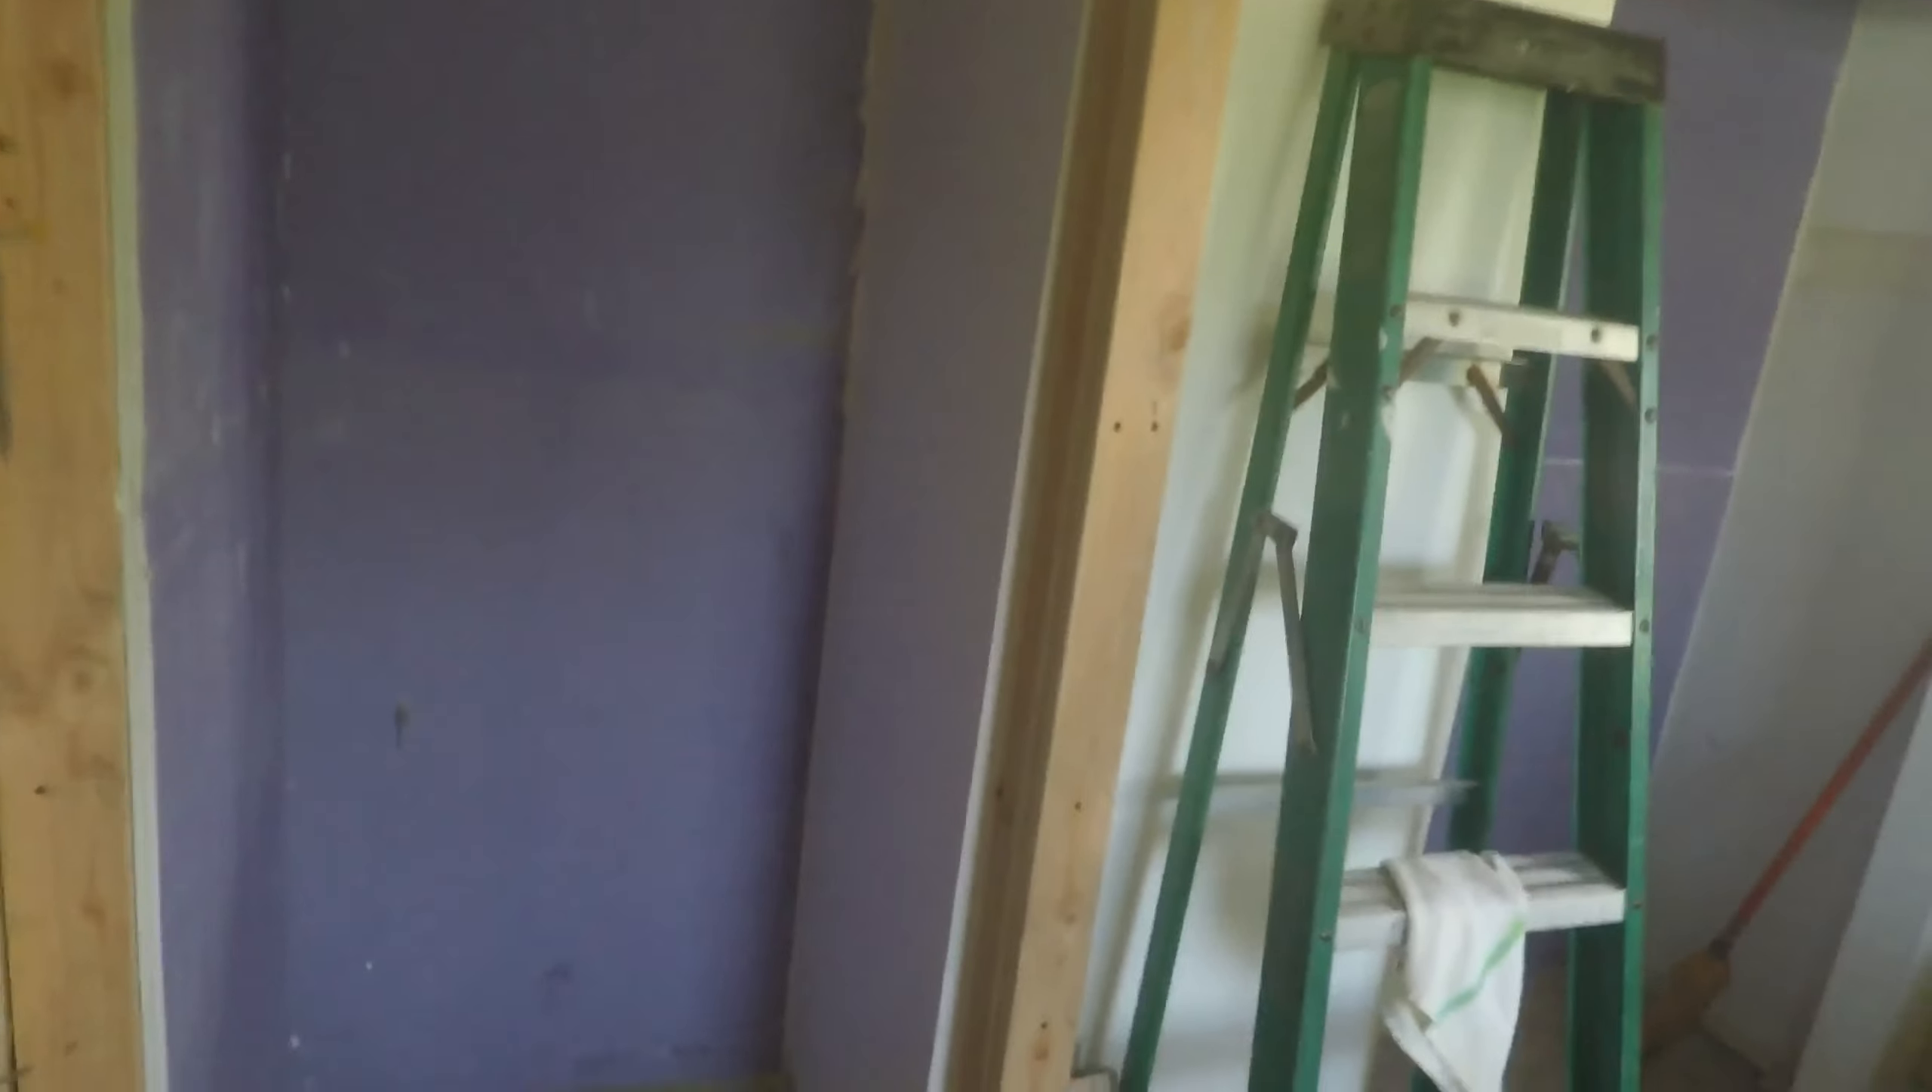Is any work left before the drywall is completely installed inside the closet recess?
No.